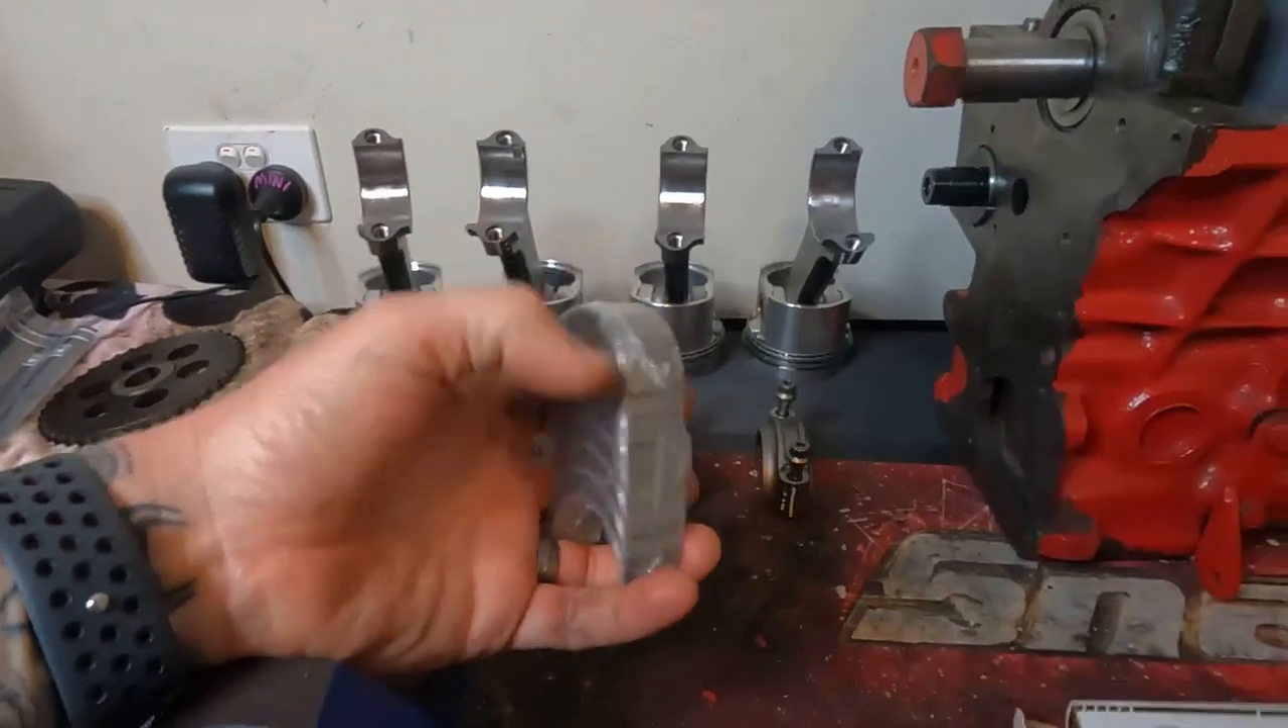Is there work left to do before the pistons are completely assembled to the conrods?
No.